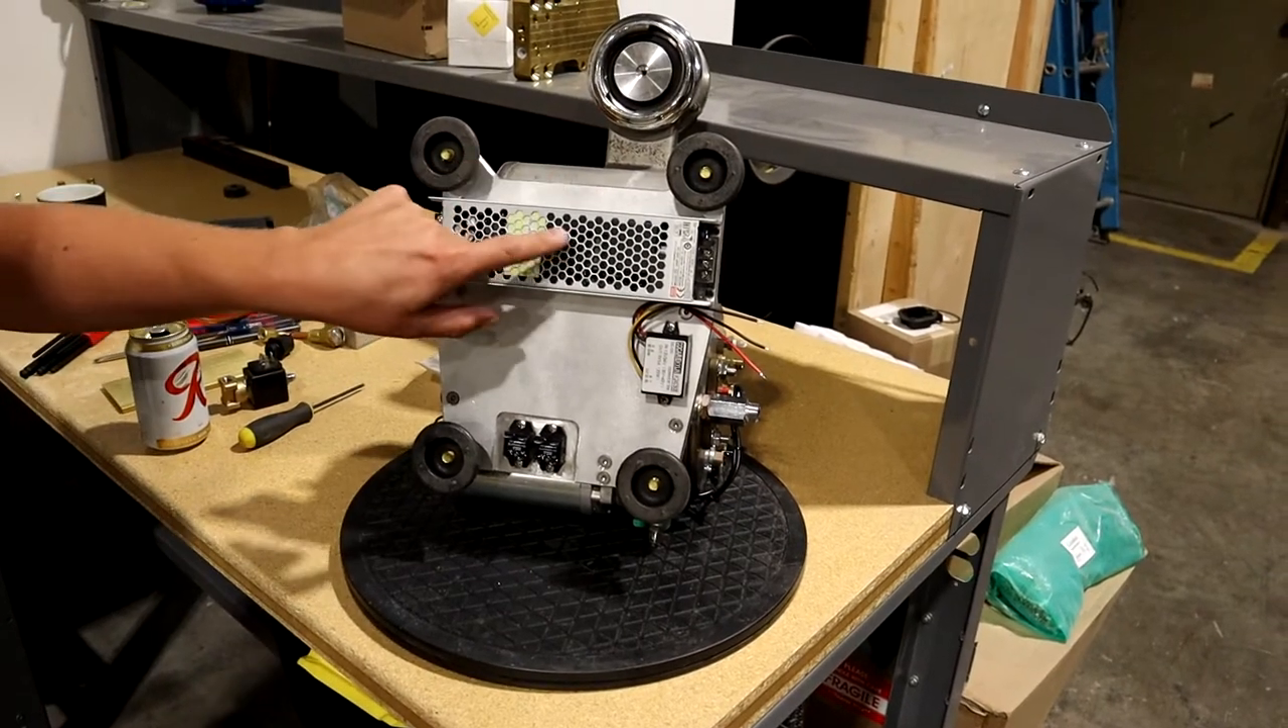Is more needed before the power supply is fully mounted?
No.